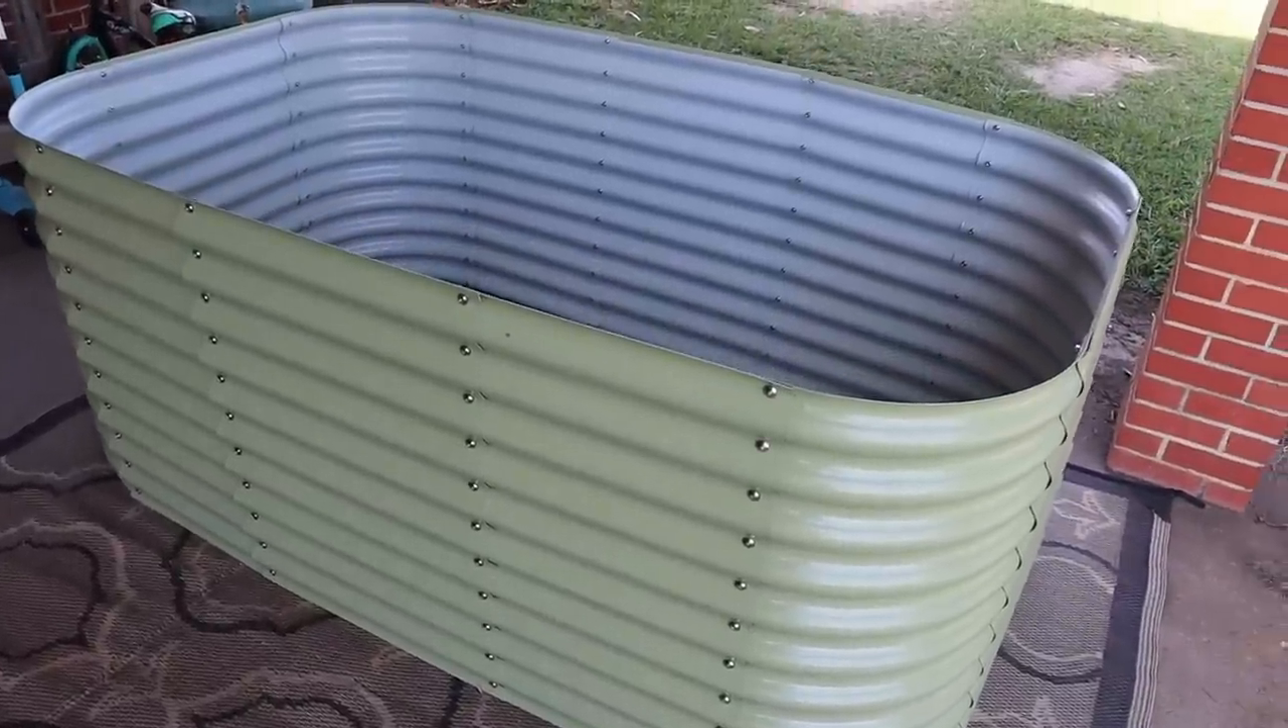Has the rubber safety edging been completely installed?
No.